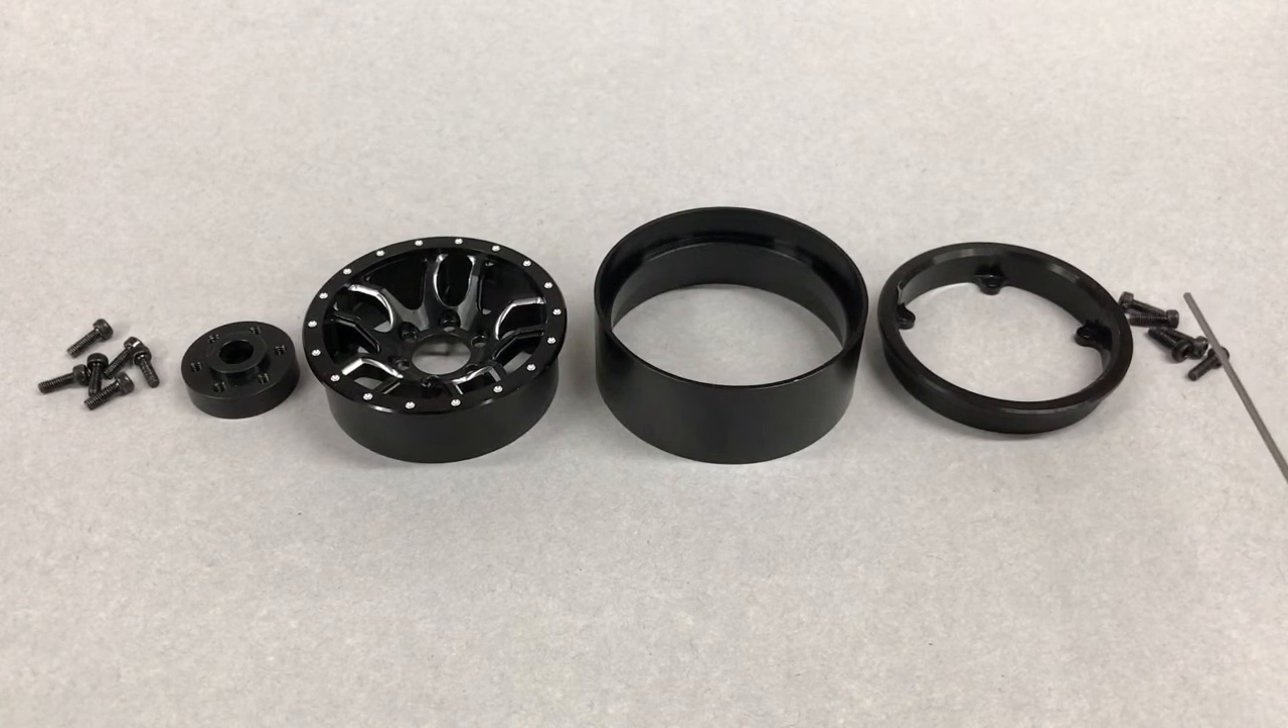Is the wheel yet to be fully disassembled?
No.